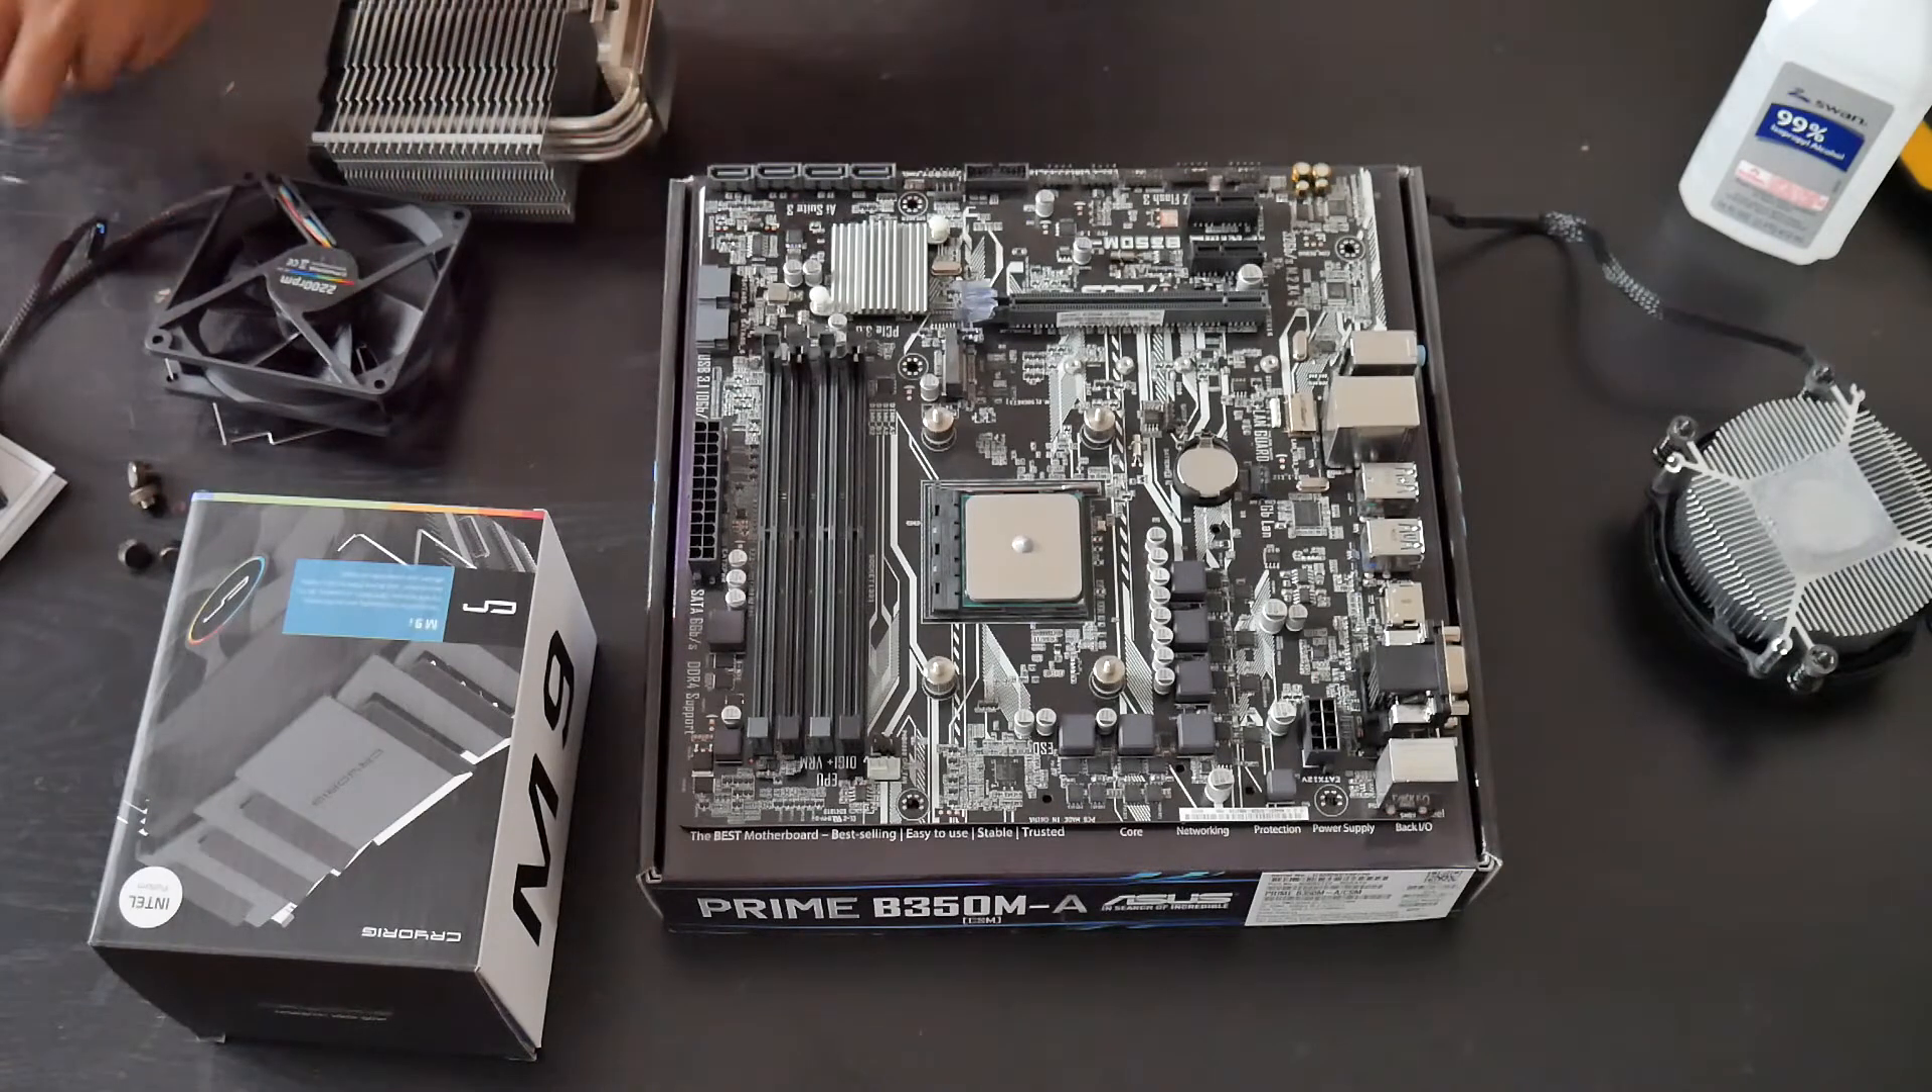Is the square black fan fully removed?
Yes.